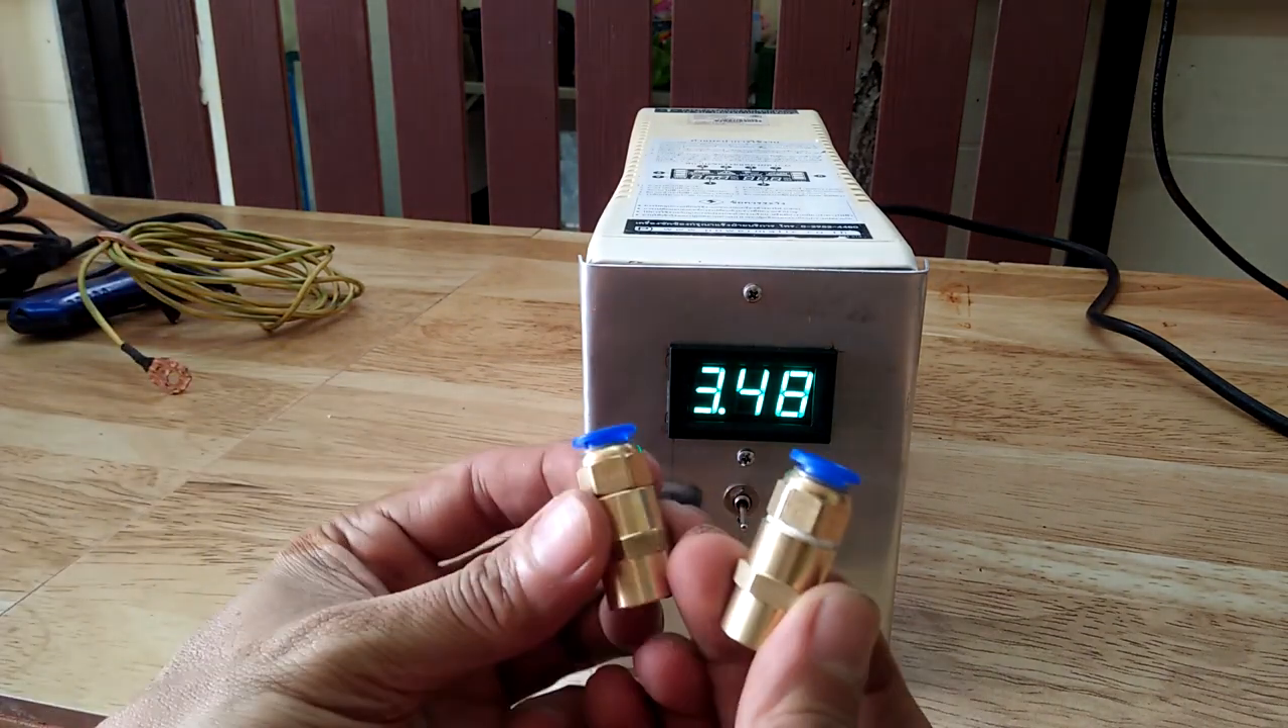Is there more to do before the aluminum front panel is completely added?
No.